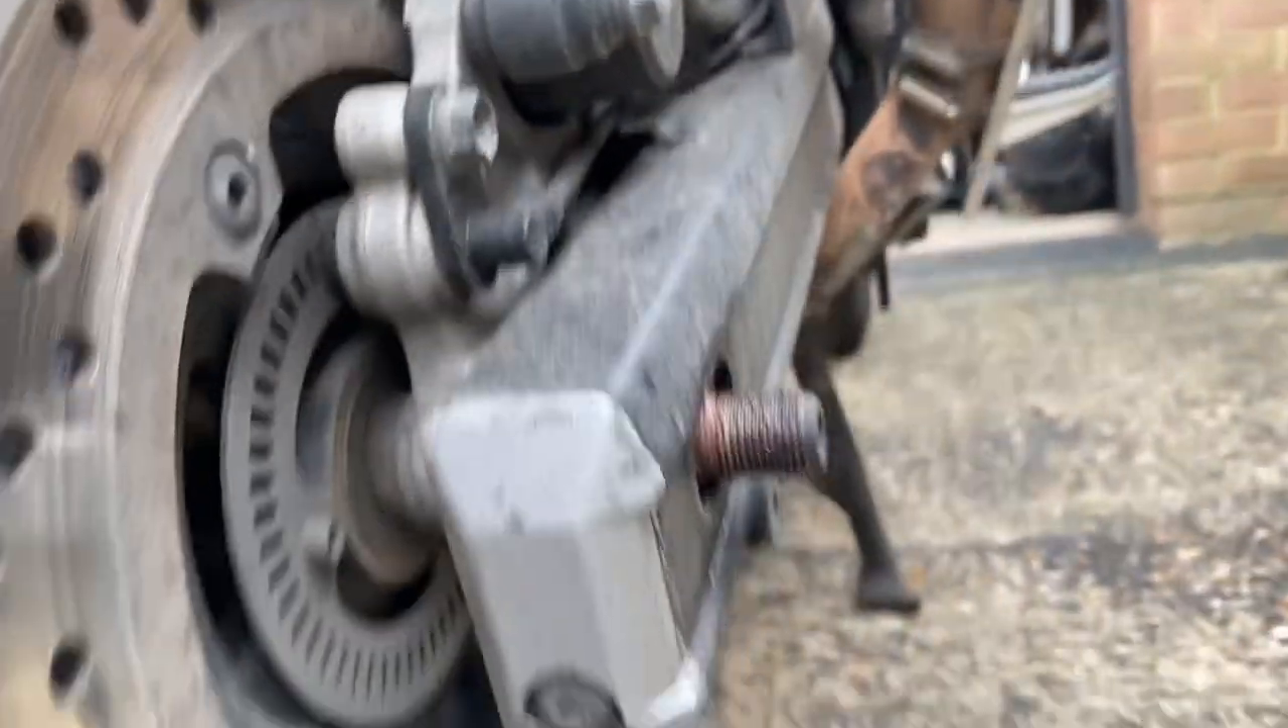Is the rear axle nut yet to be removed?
No.